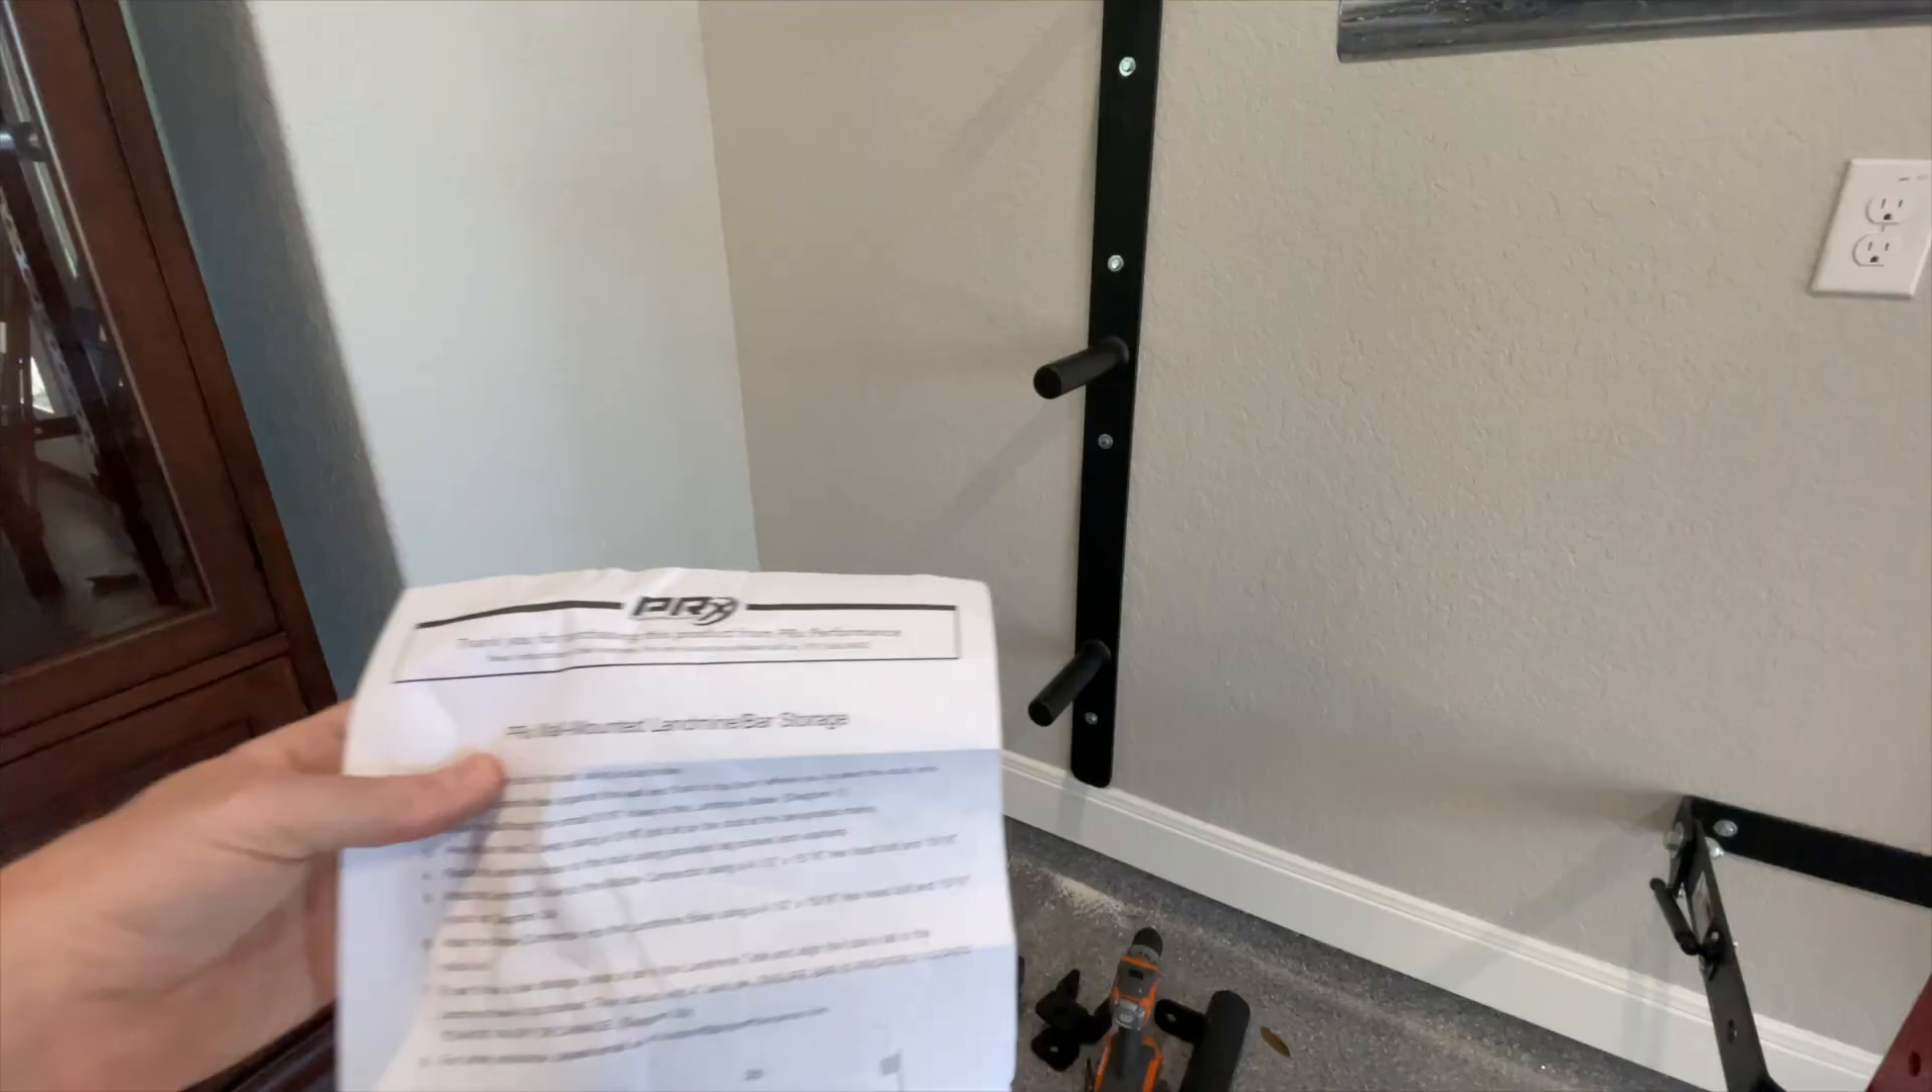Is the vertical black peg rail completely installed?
Yes.